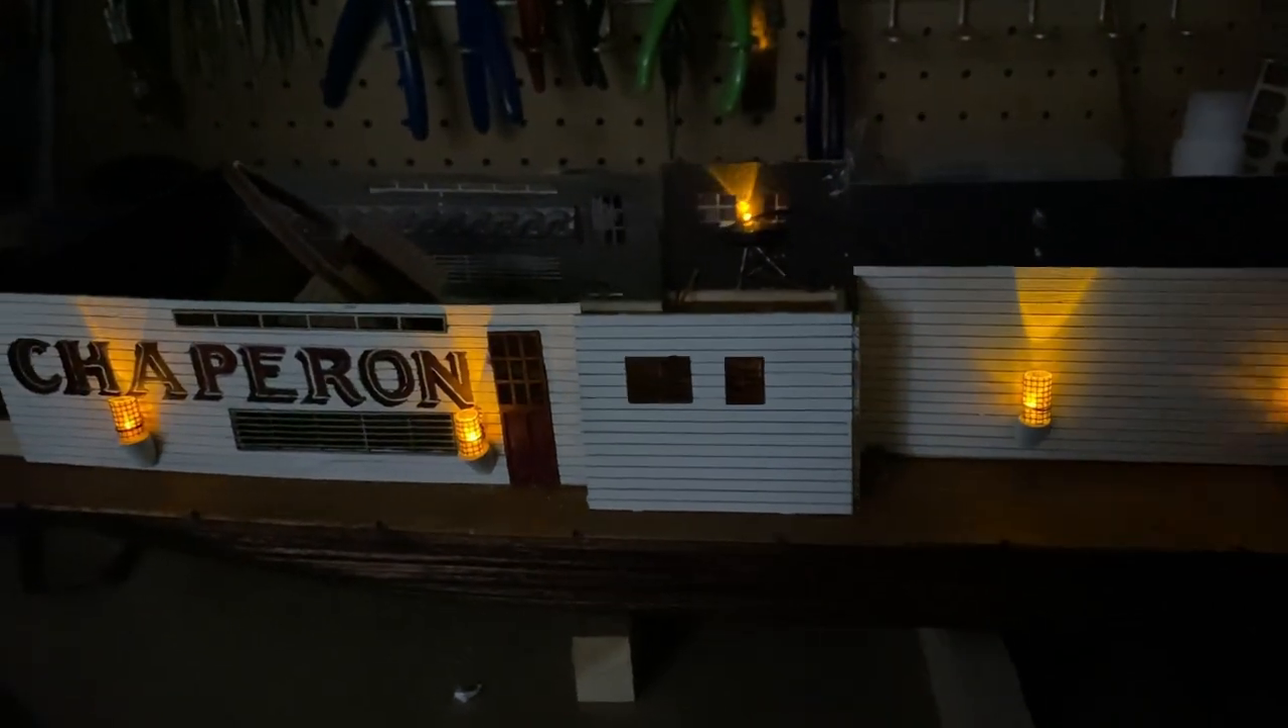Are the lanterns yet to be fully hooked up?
No.